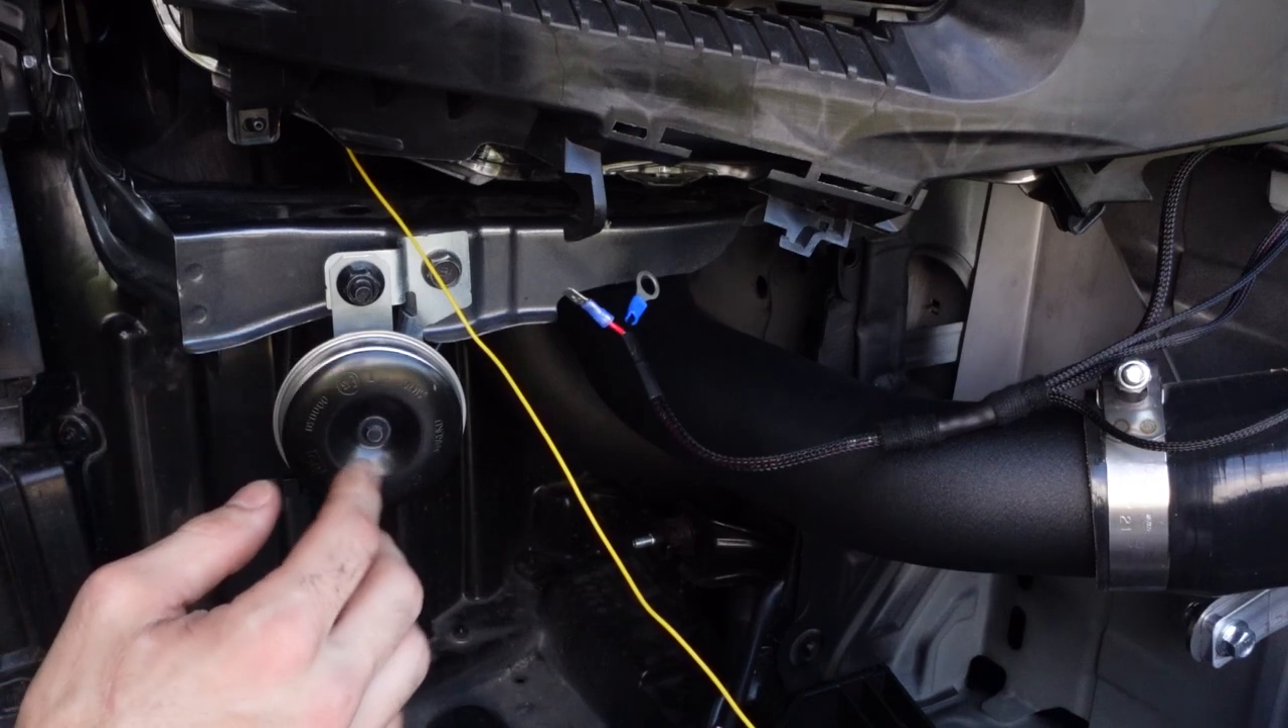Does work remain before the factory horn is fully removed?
Yes.